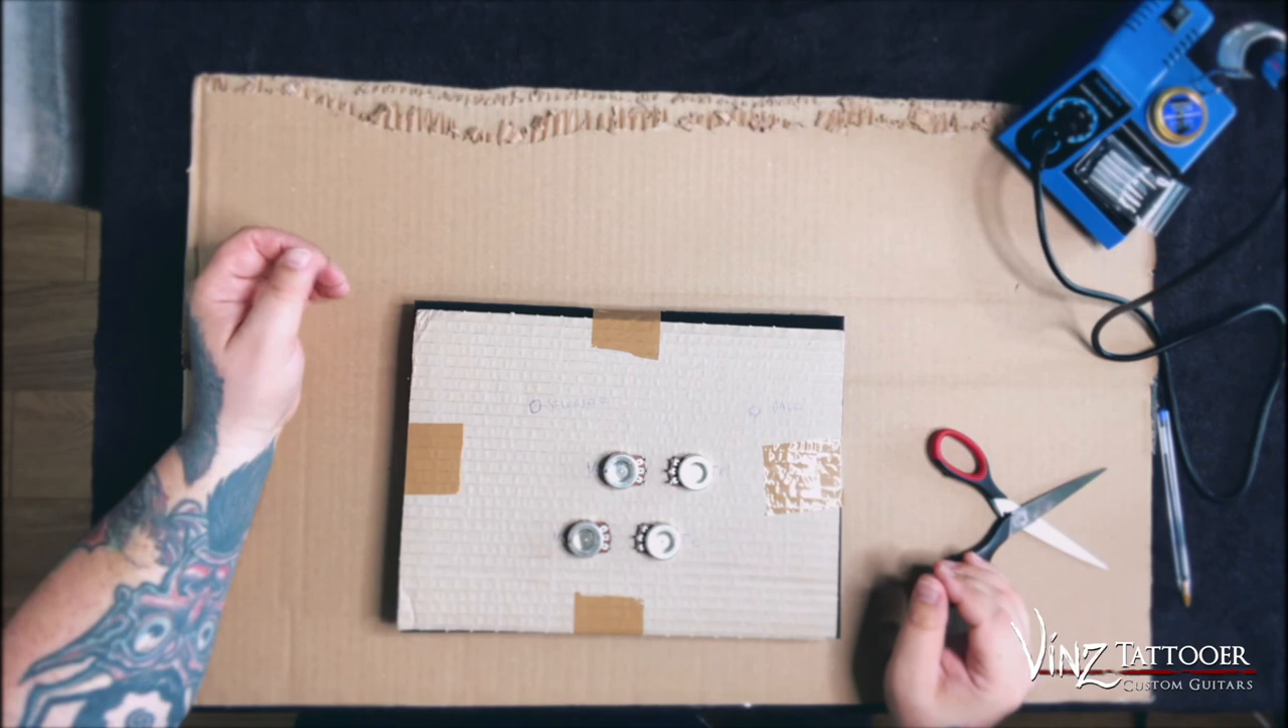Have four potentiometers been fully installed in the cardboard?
Yes.